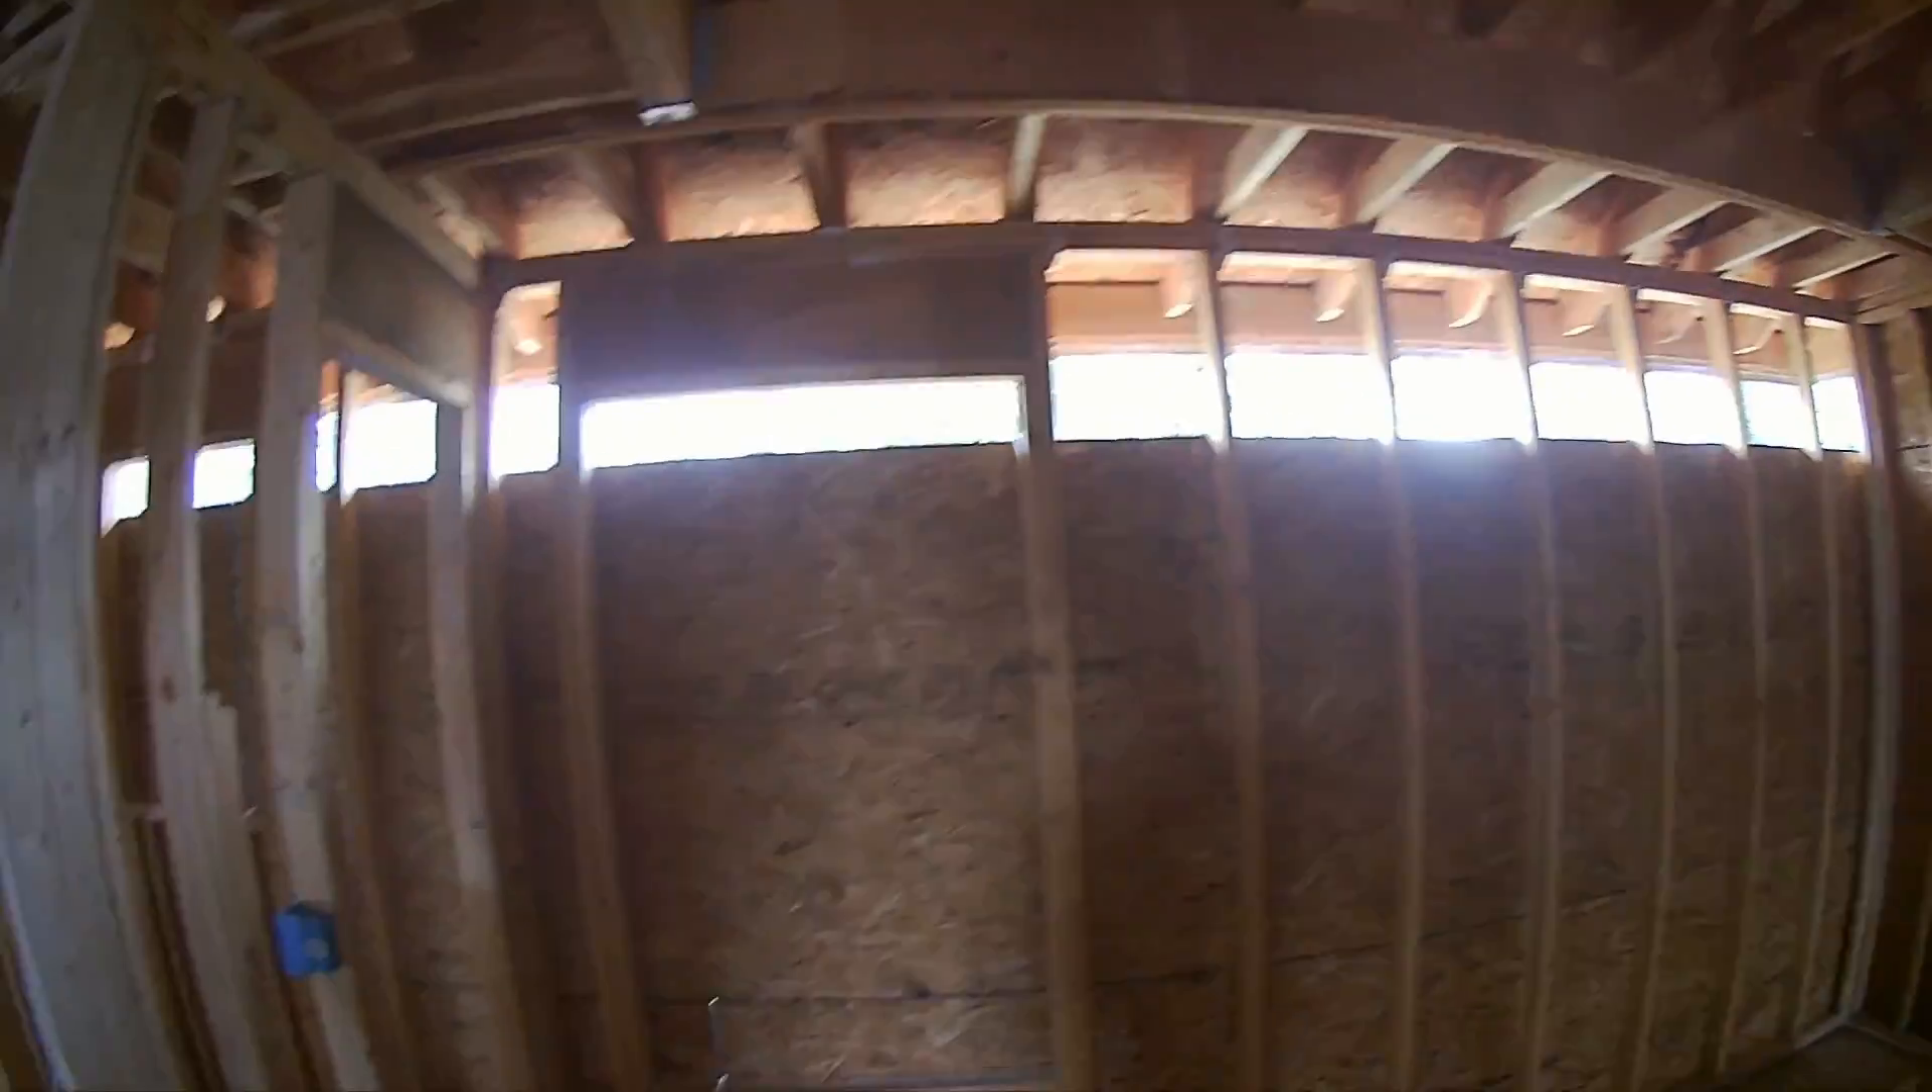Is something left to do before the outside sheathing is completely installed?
Yes.